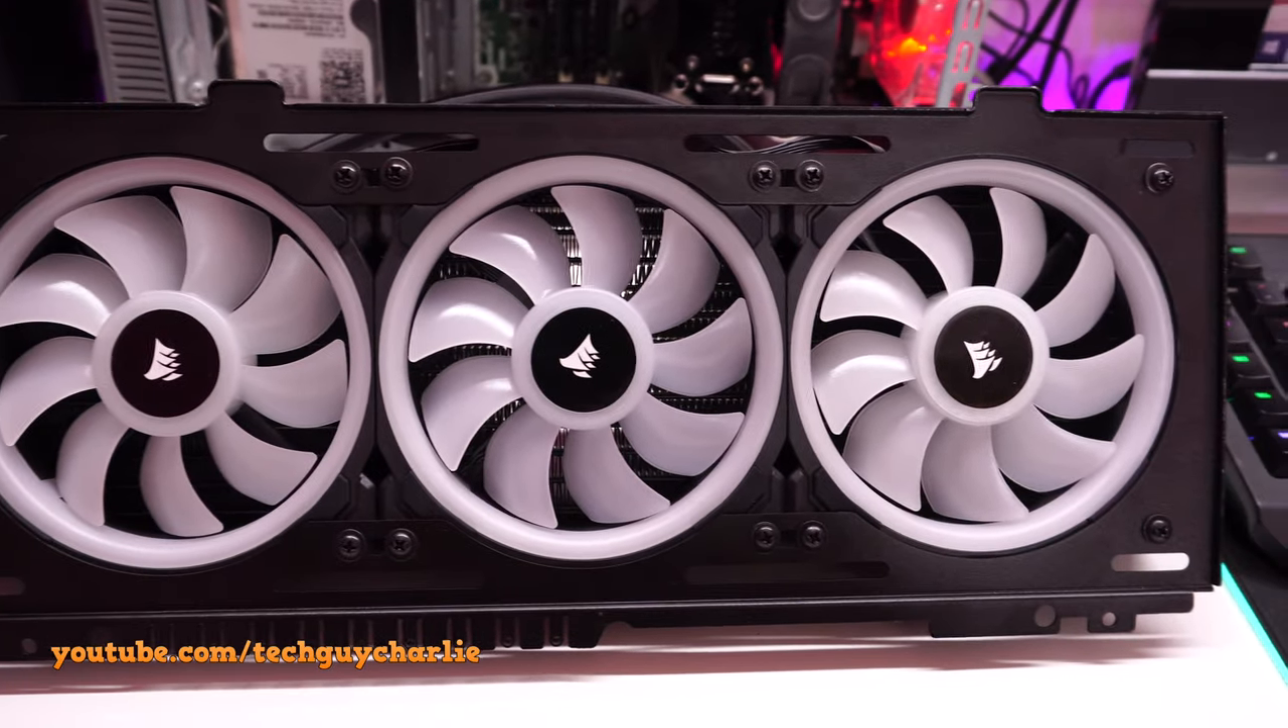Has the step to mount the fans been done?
Yes.